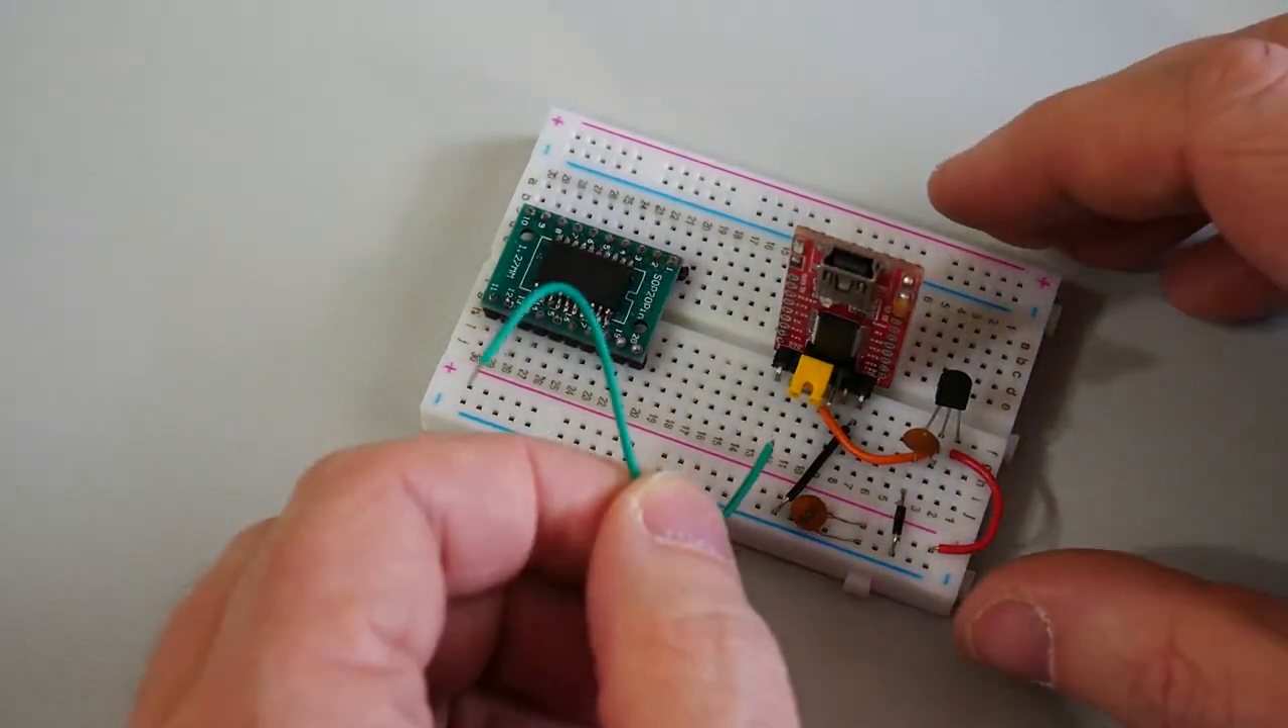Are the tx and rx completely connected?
No.